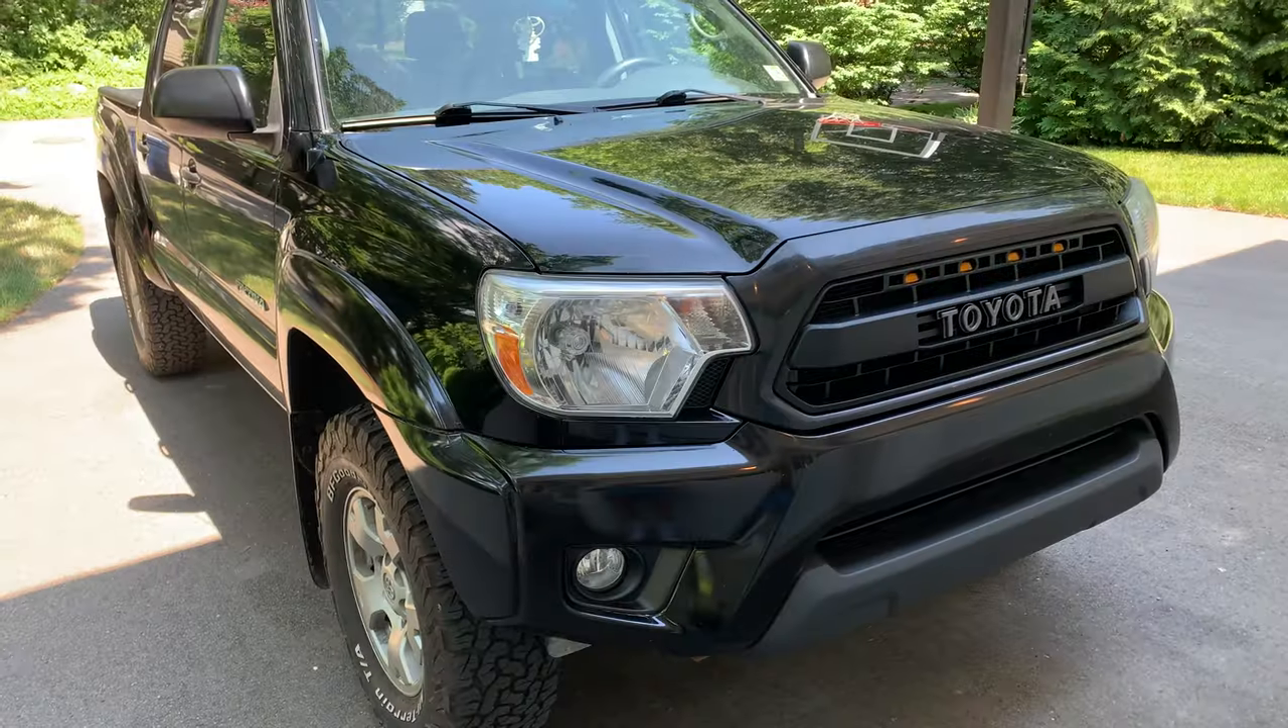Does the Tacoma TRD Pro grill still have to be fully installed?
No.